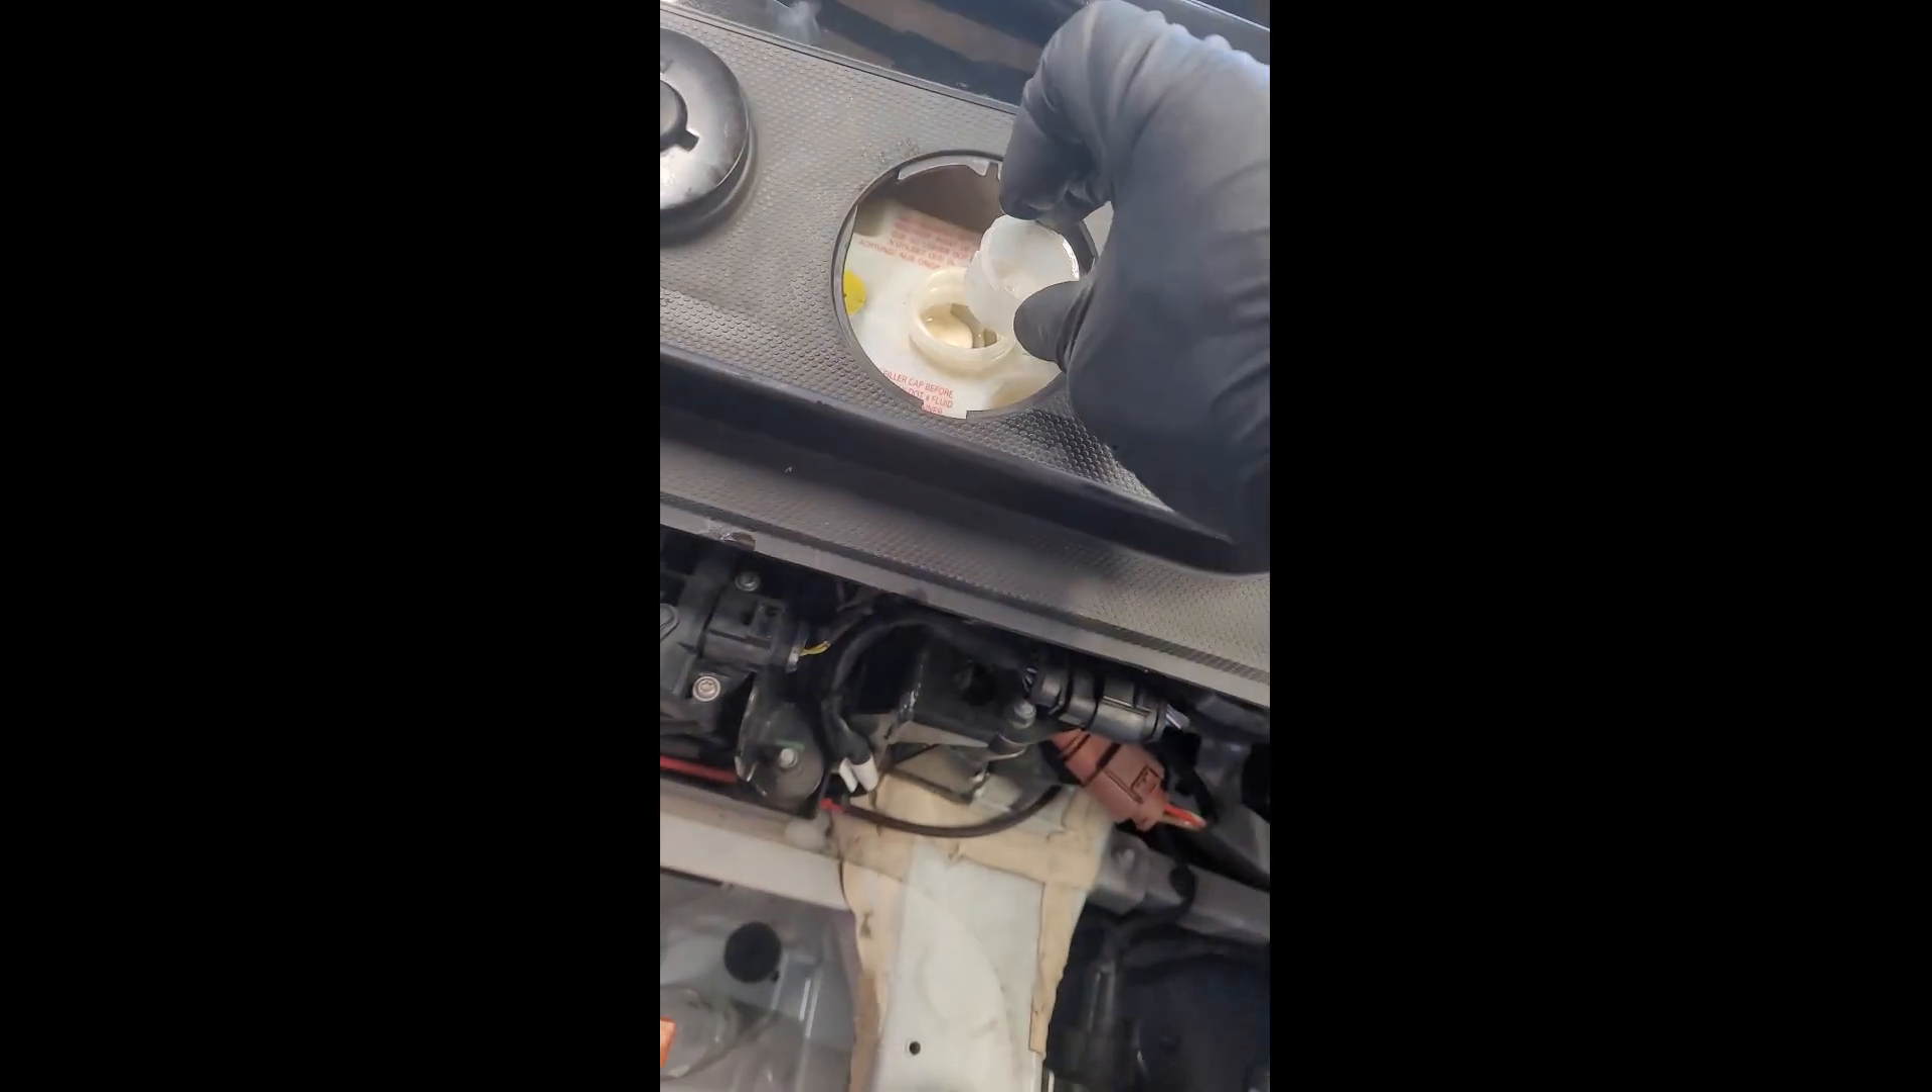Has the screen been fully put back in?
No.